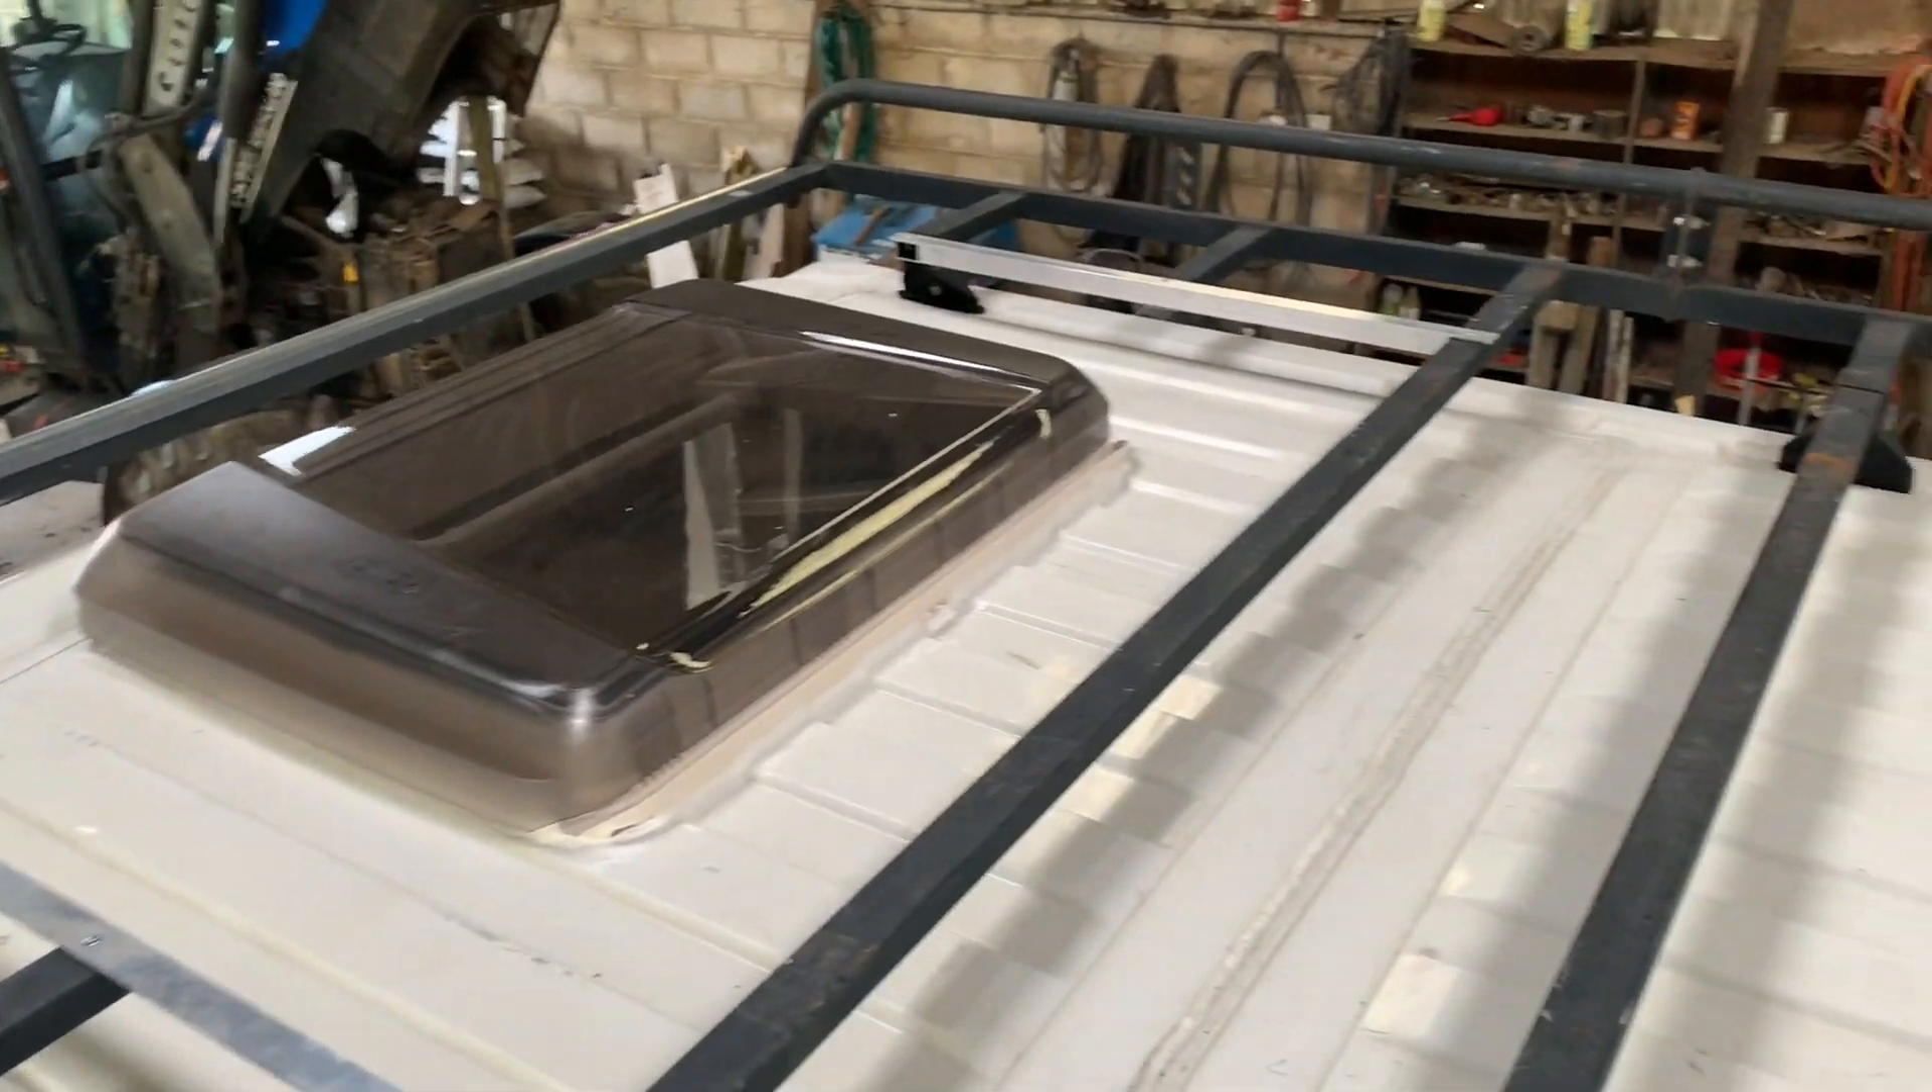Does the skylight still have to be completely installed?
No.